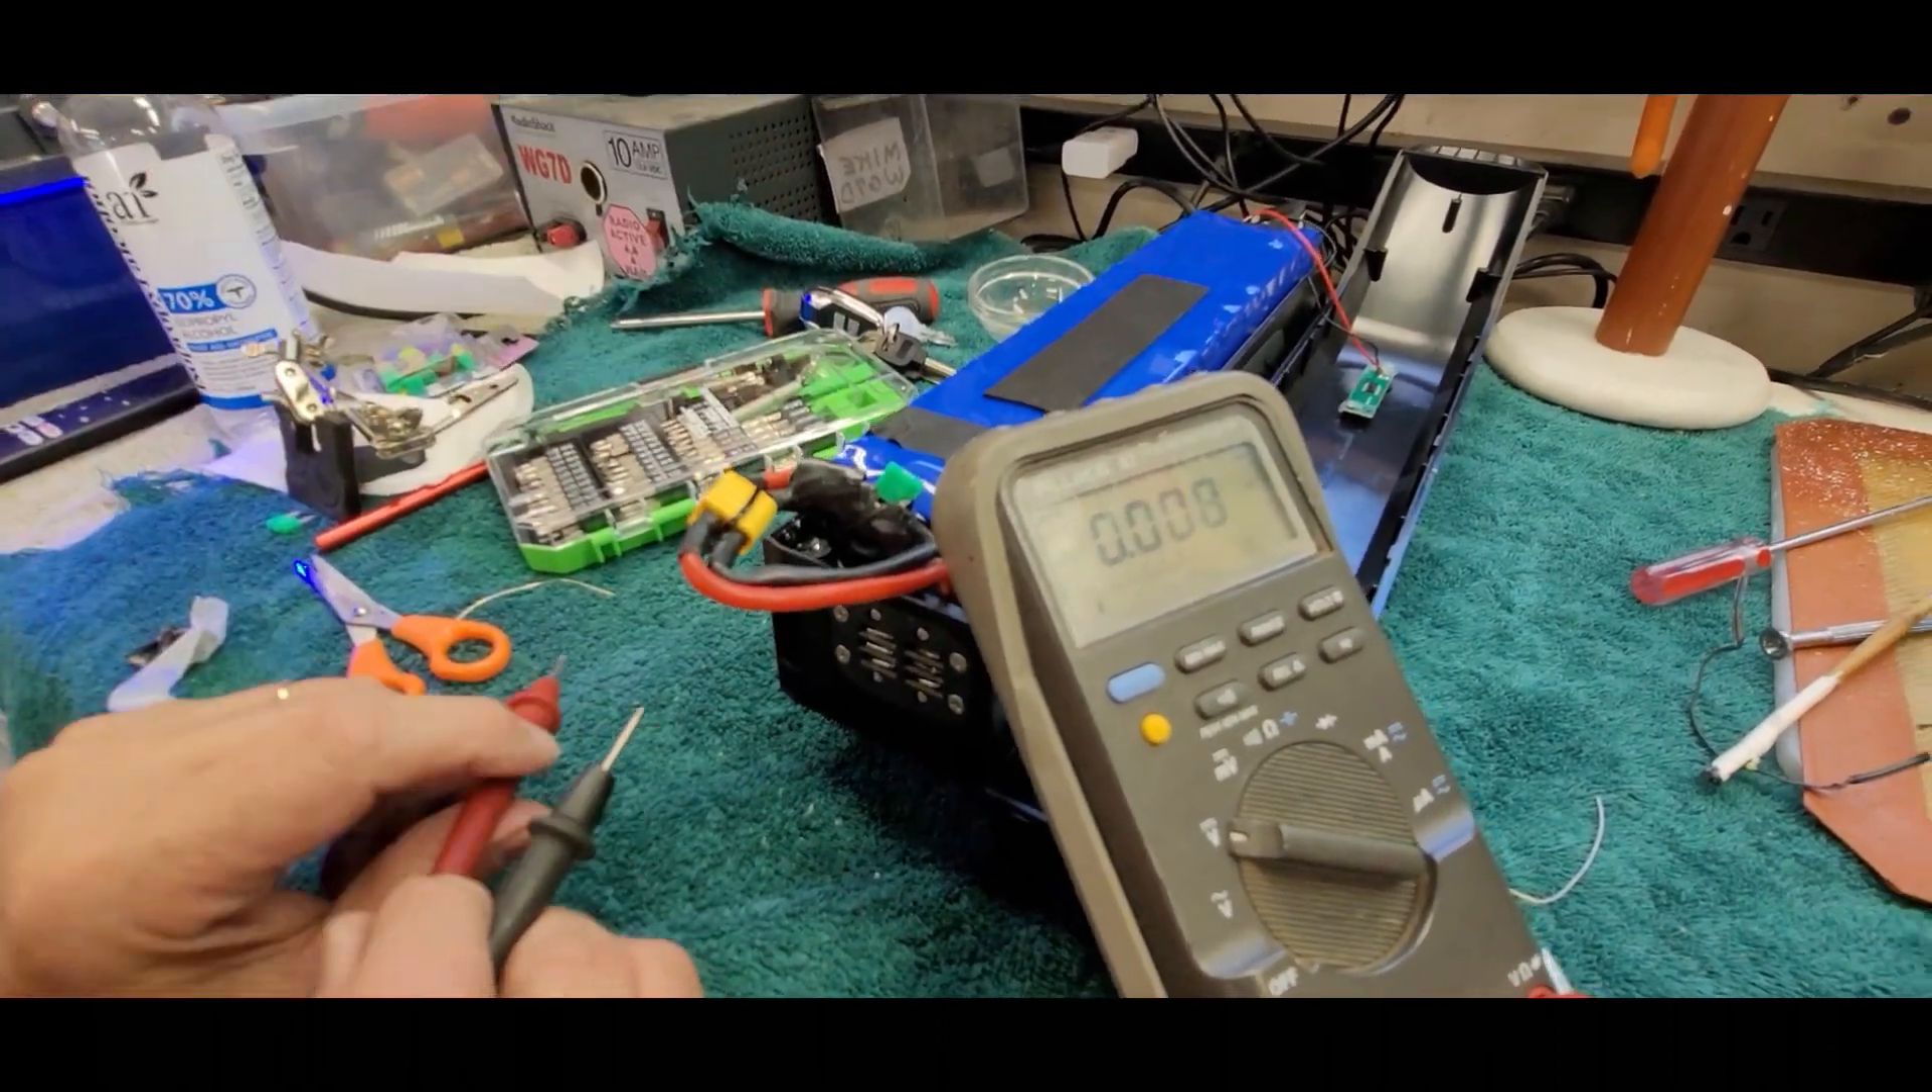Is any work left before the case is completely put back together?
Yes.